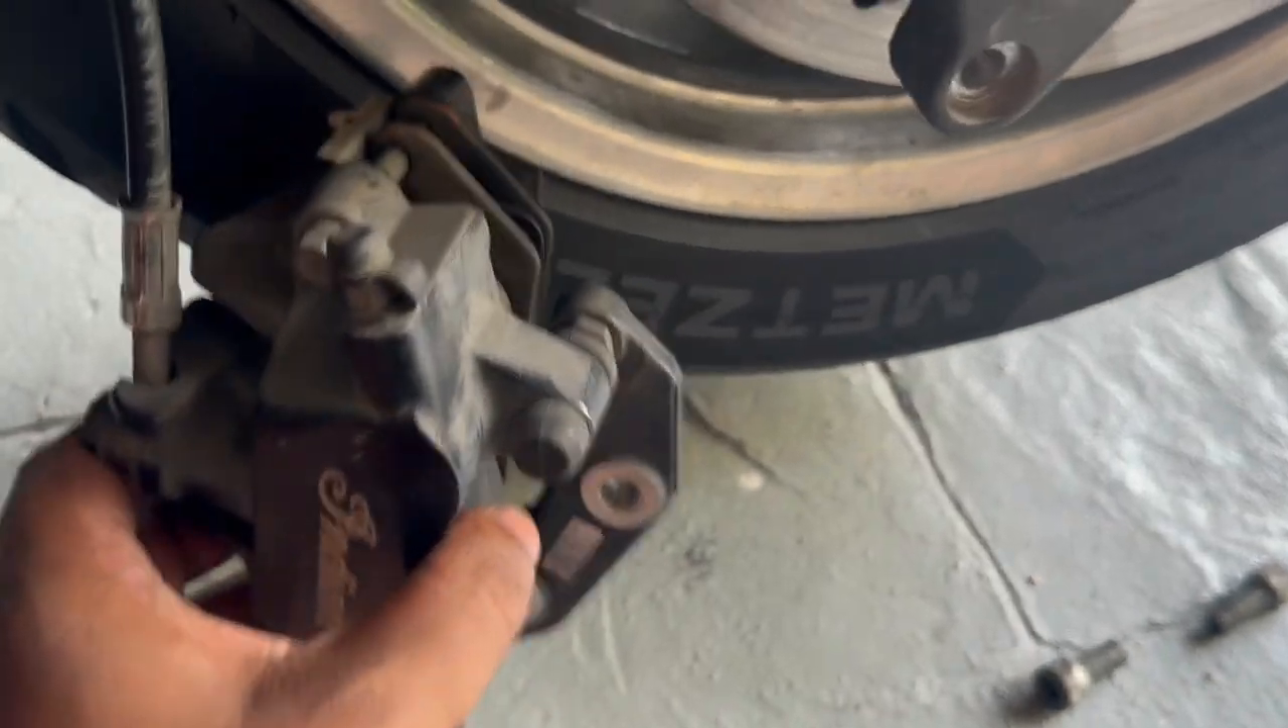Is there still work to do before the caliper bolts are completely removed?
No.